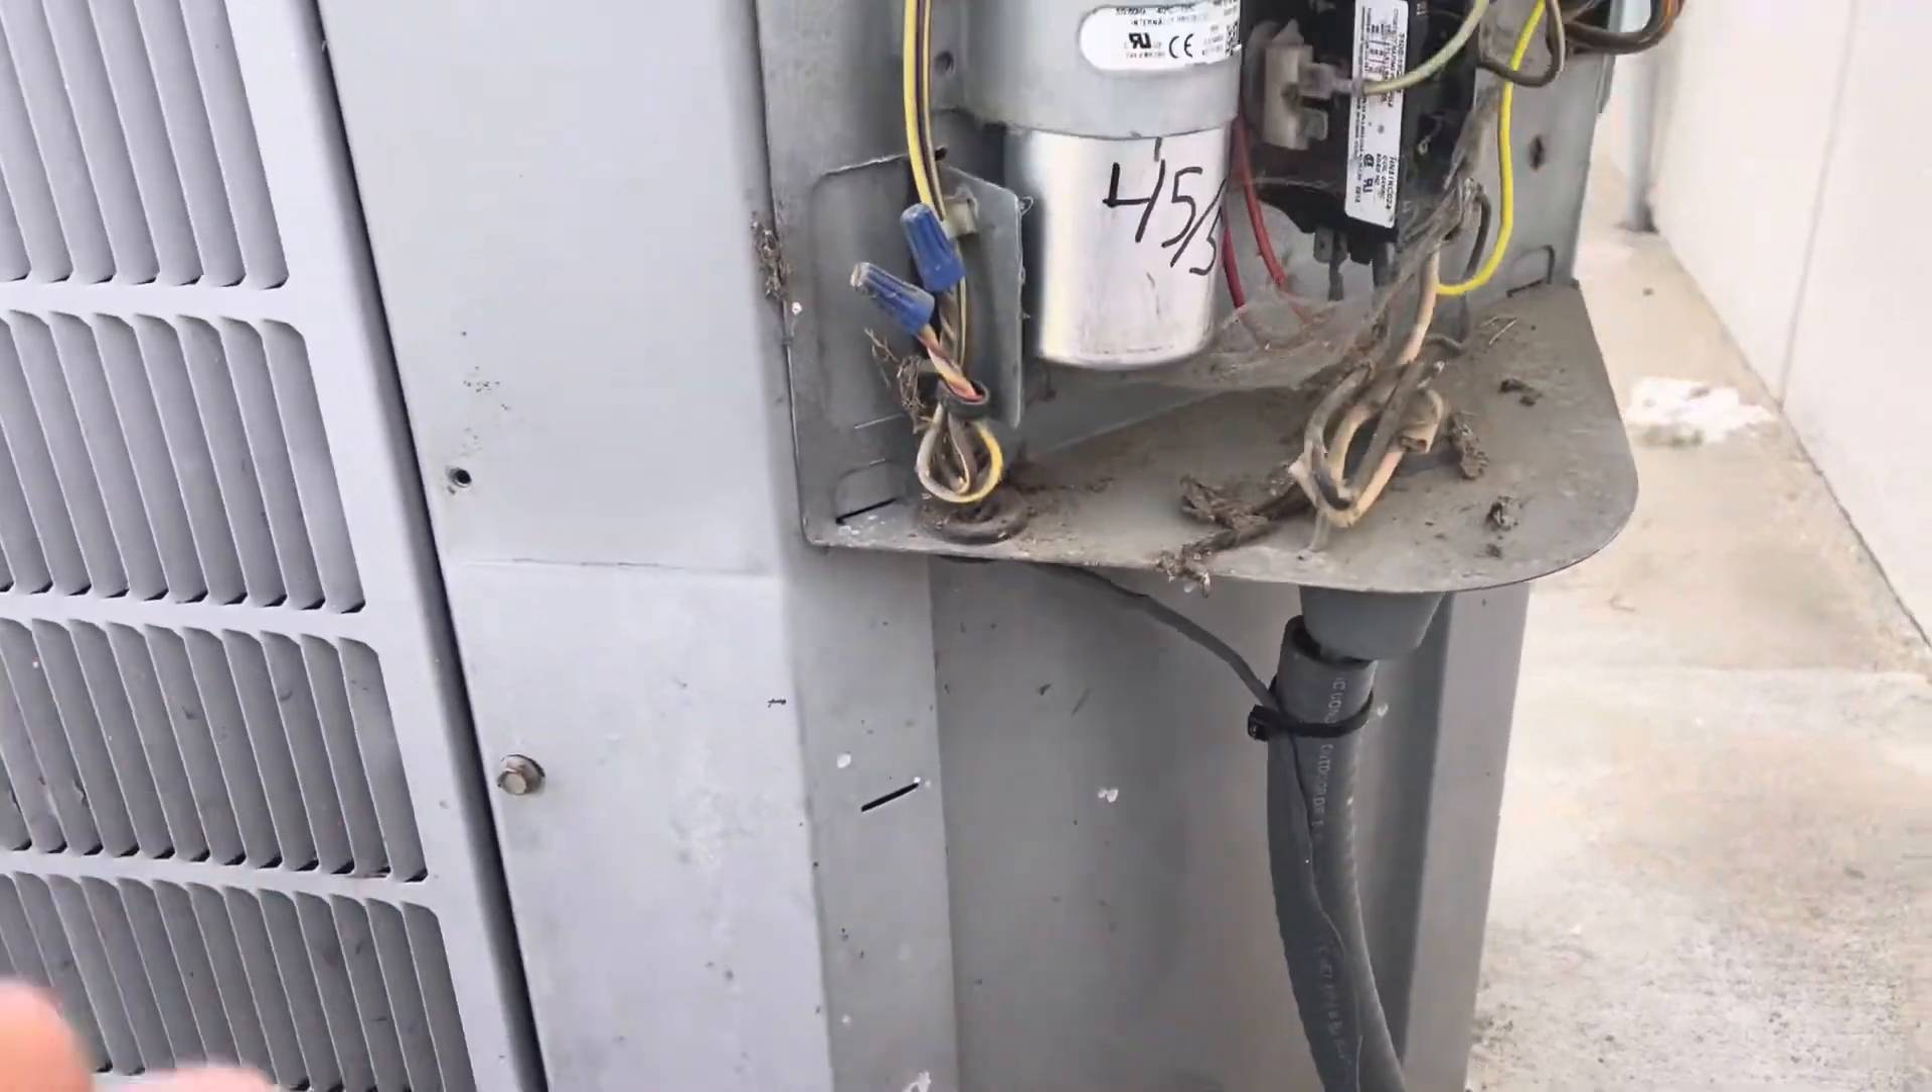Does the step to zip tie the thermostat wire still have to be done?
No.